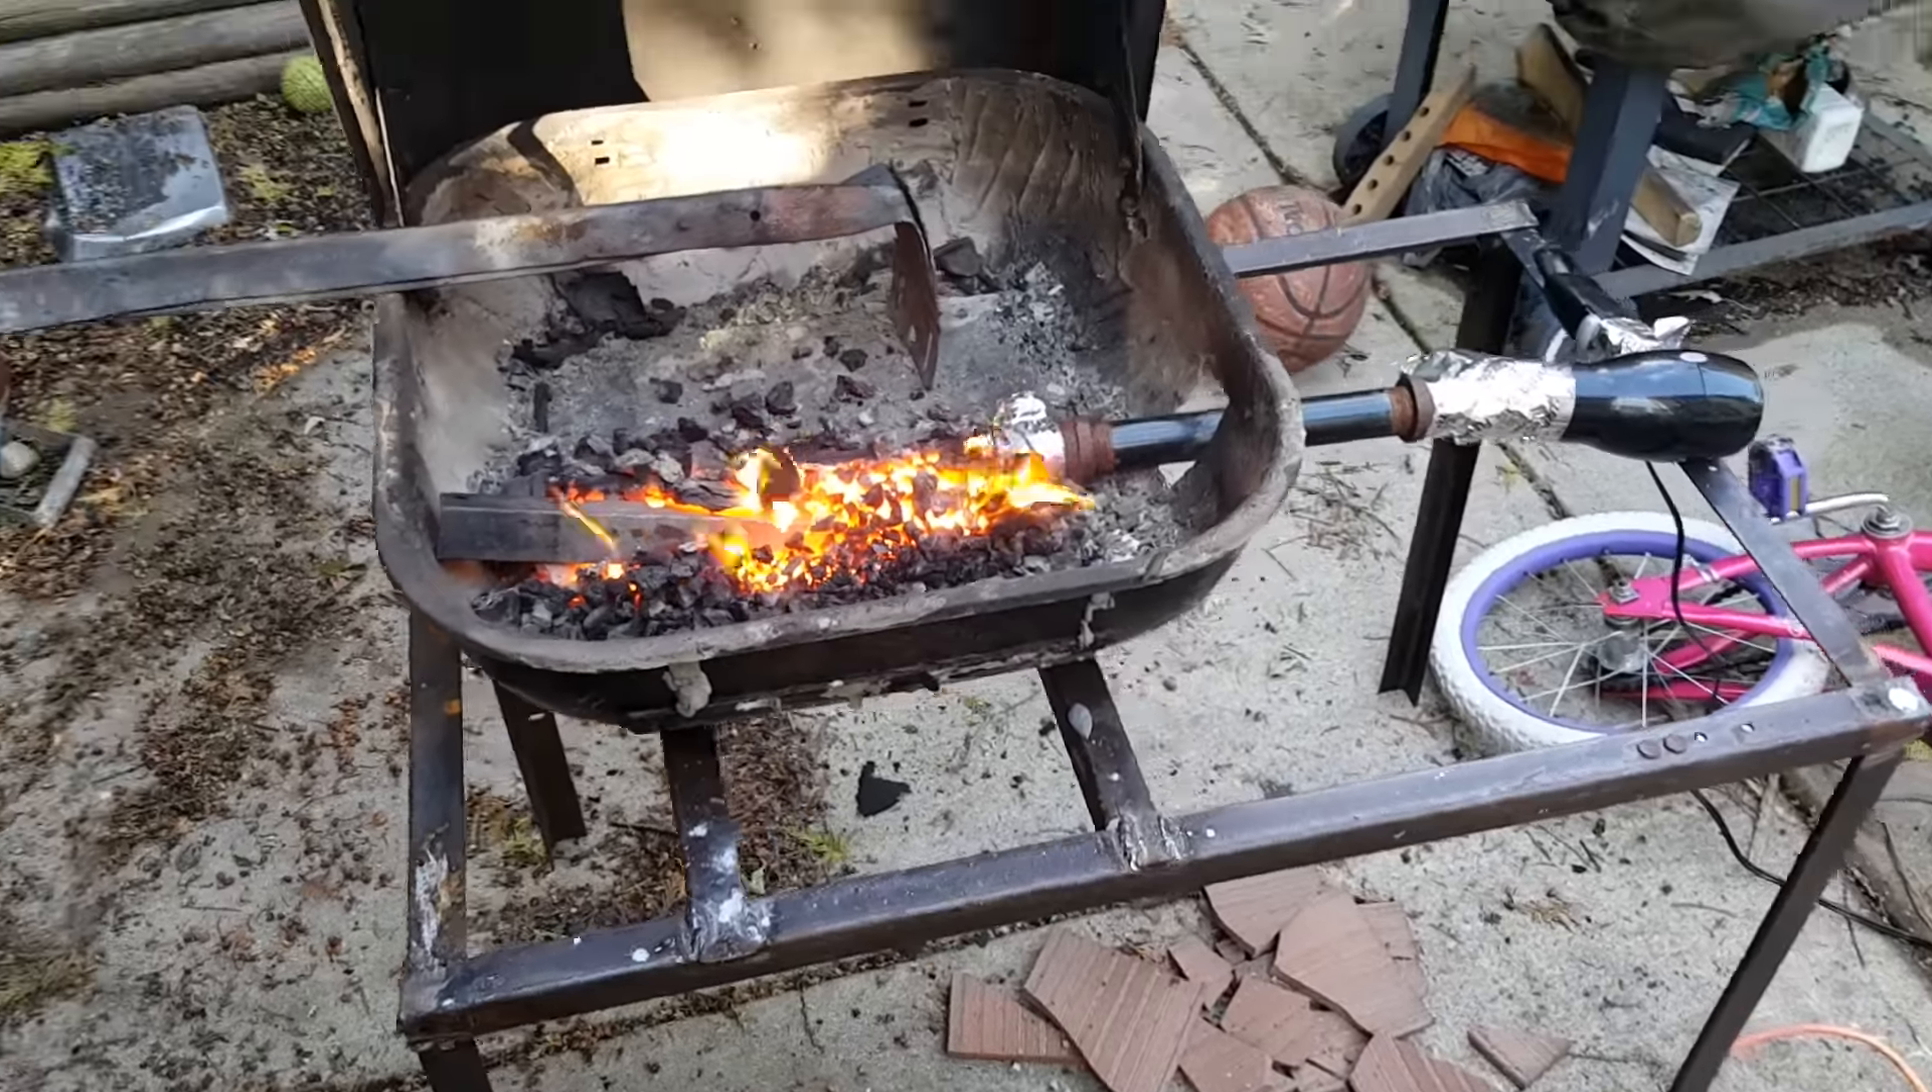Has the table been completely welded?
Yes.